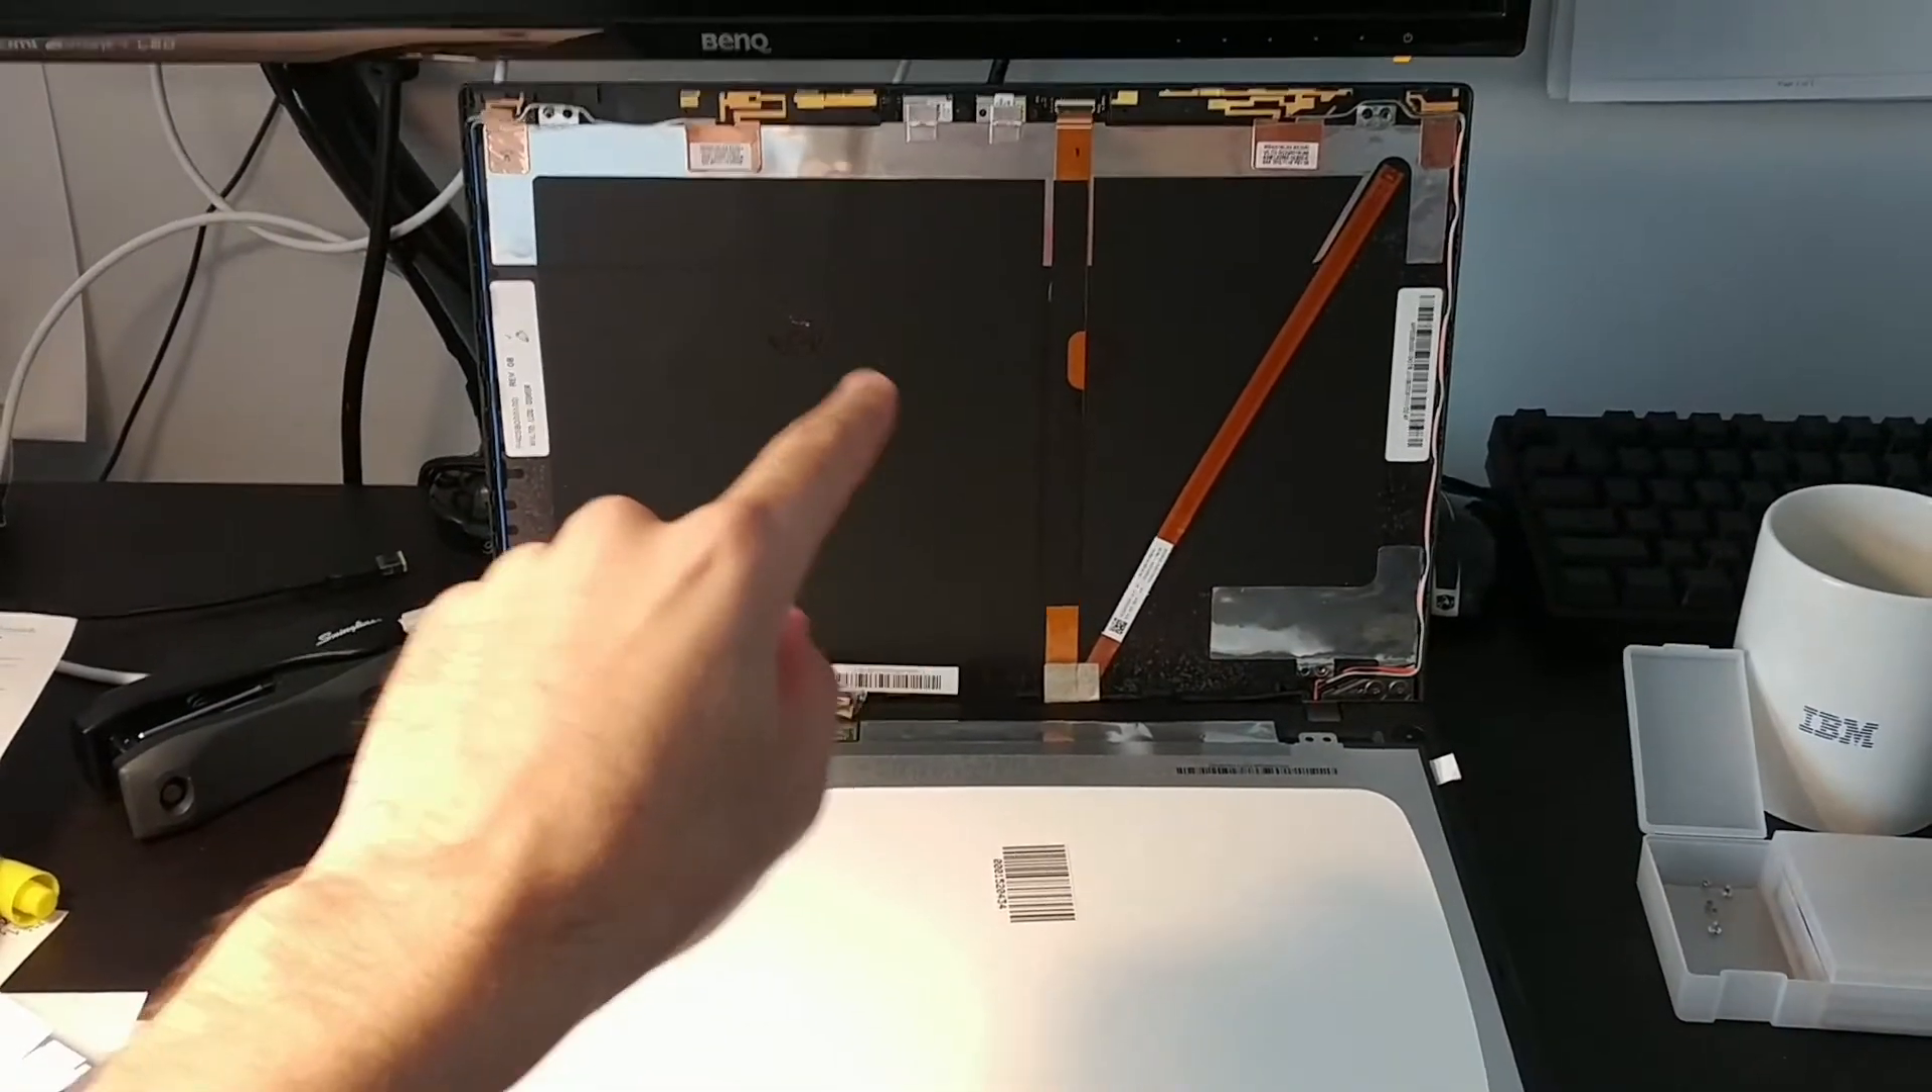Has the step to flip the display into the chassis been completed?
No.